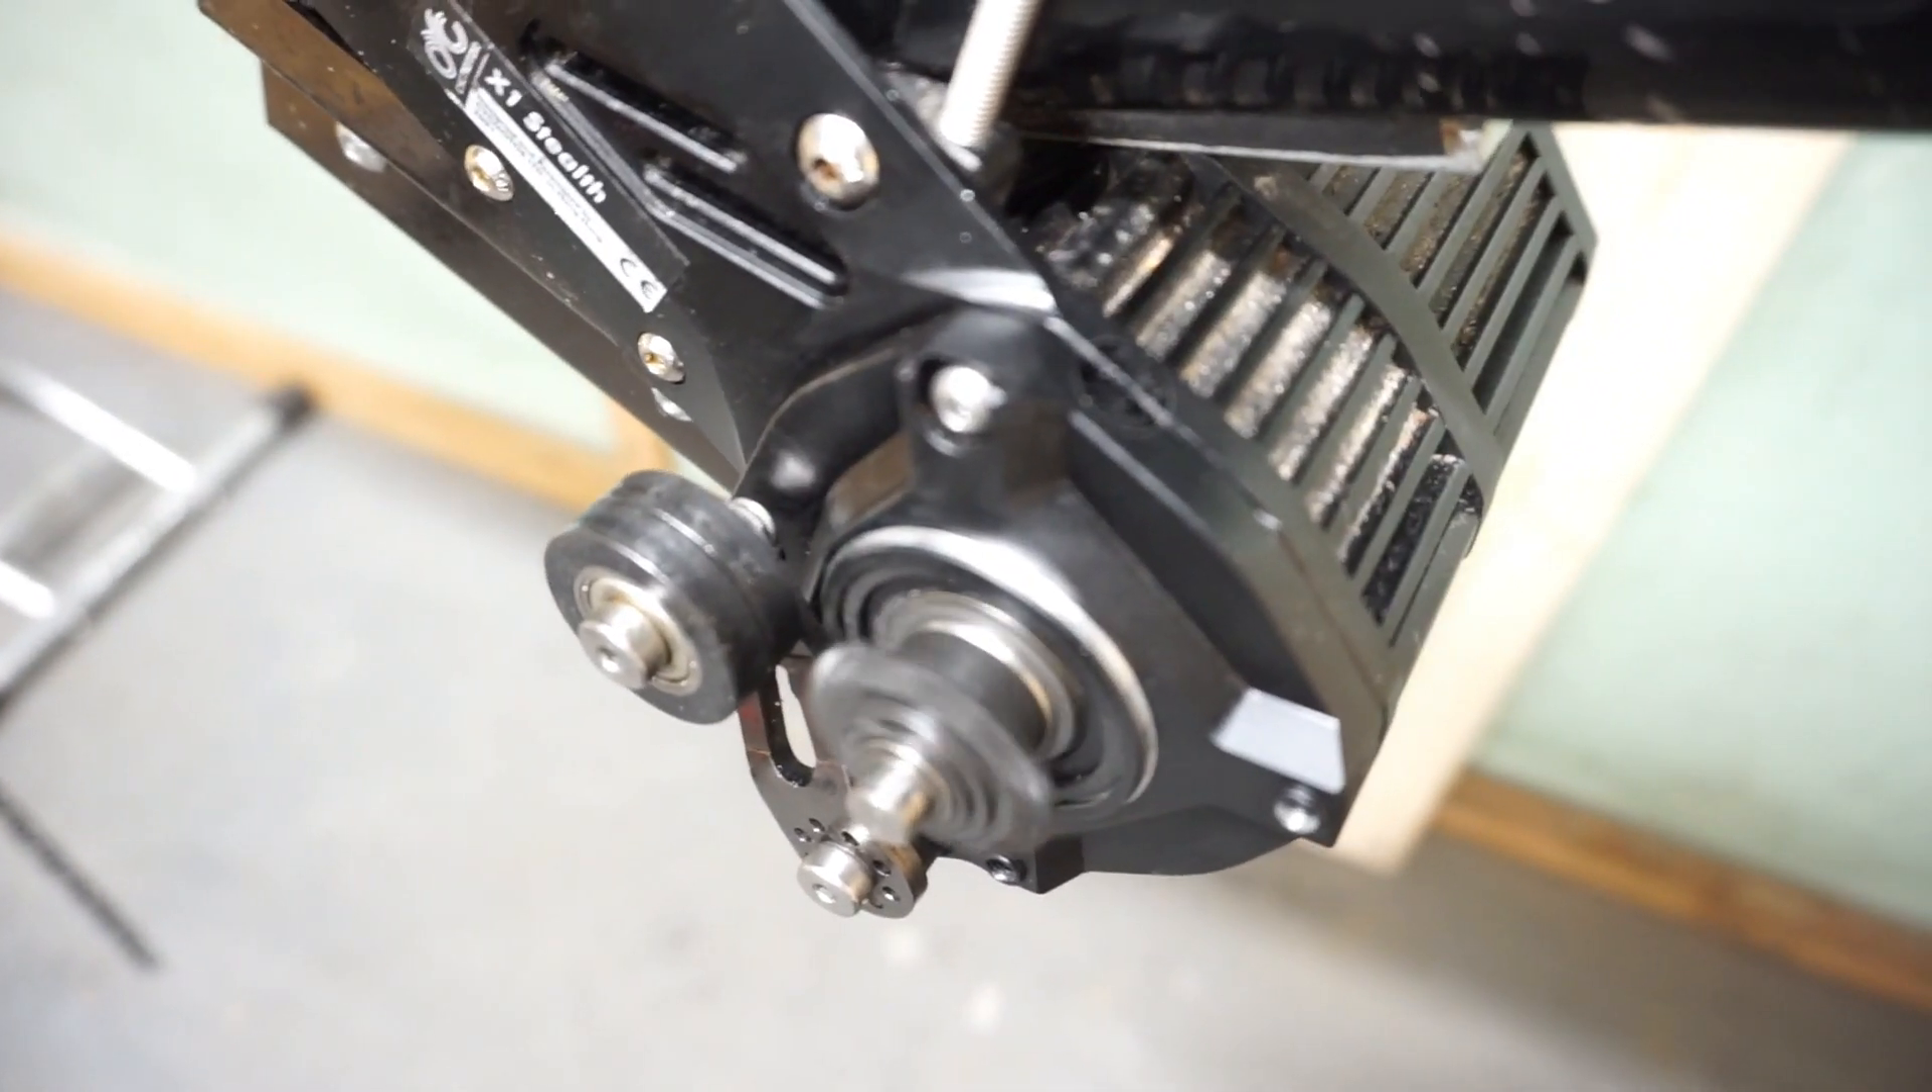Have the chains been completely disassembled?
Yes.